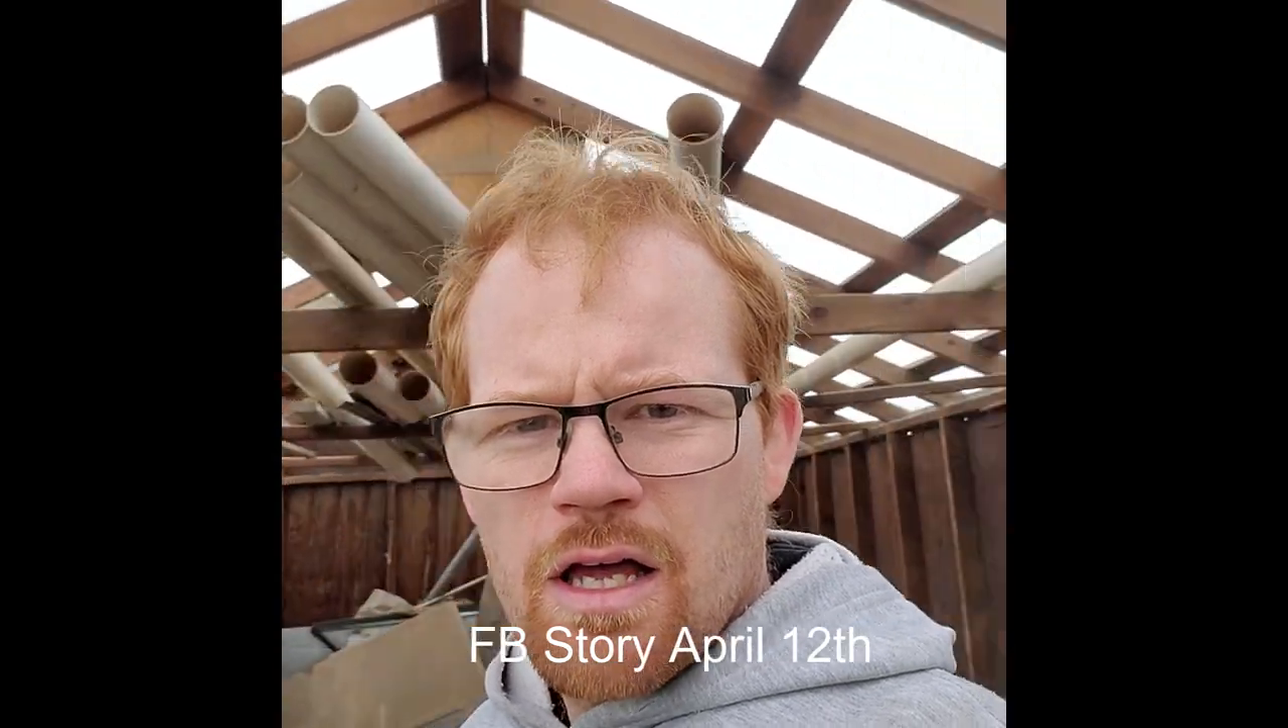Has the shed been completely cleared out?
No.